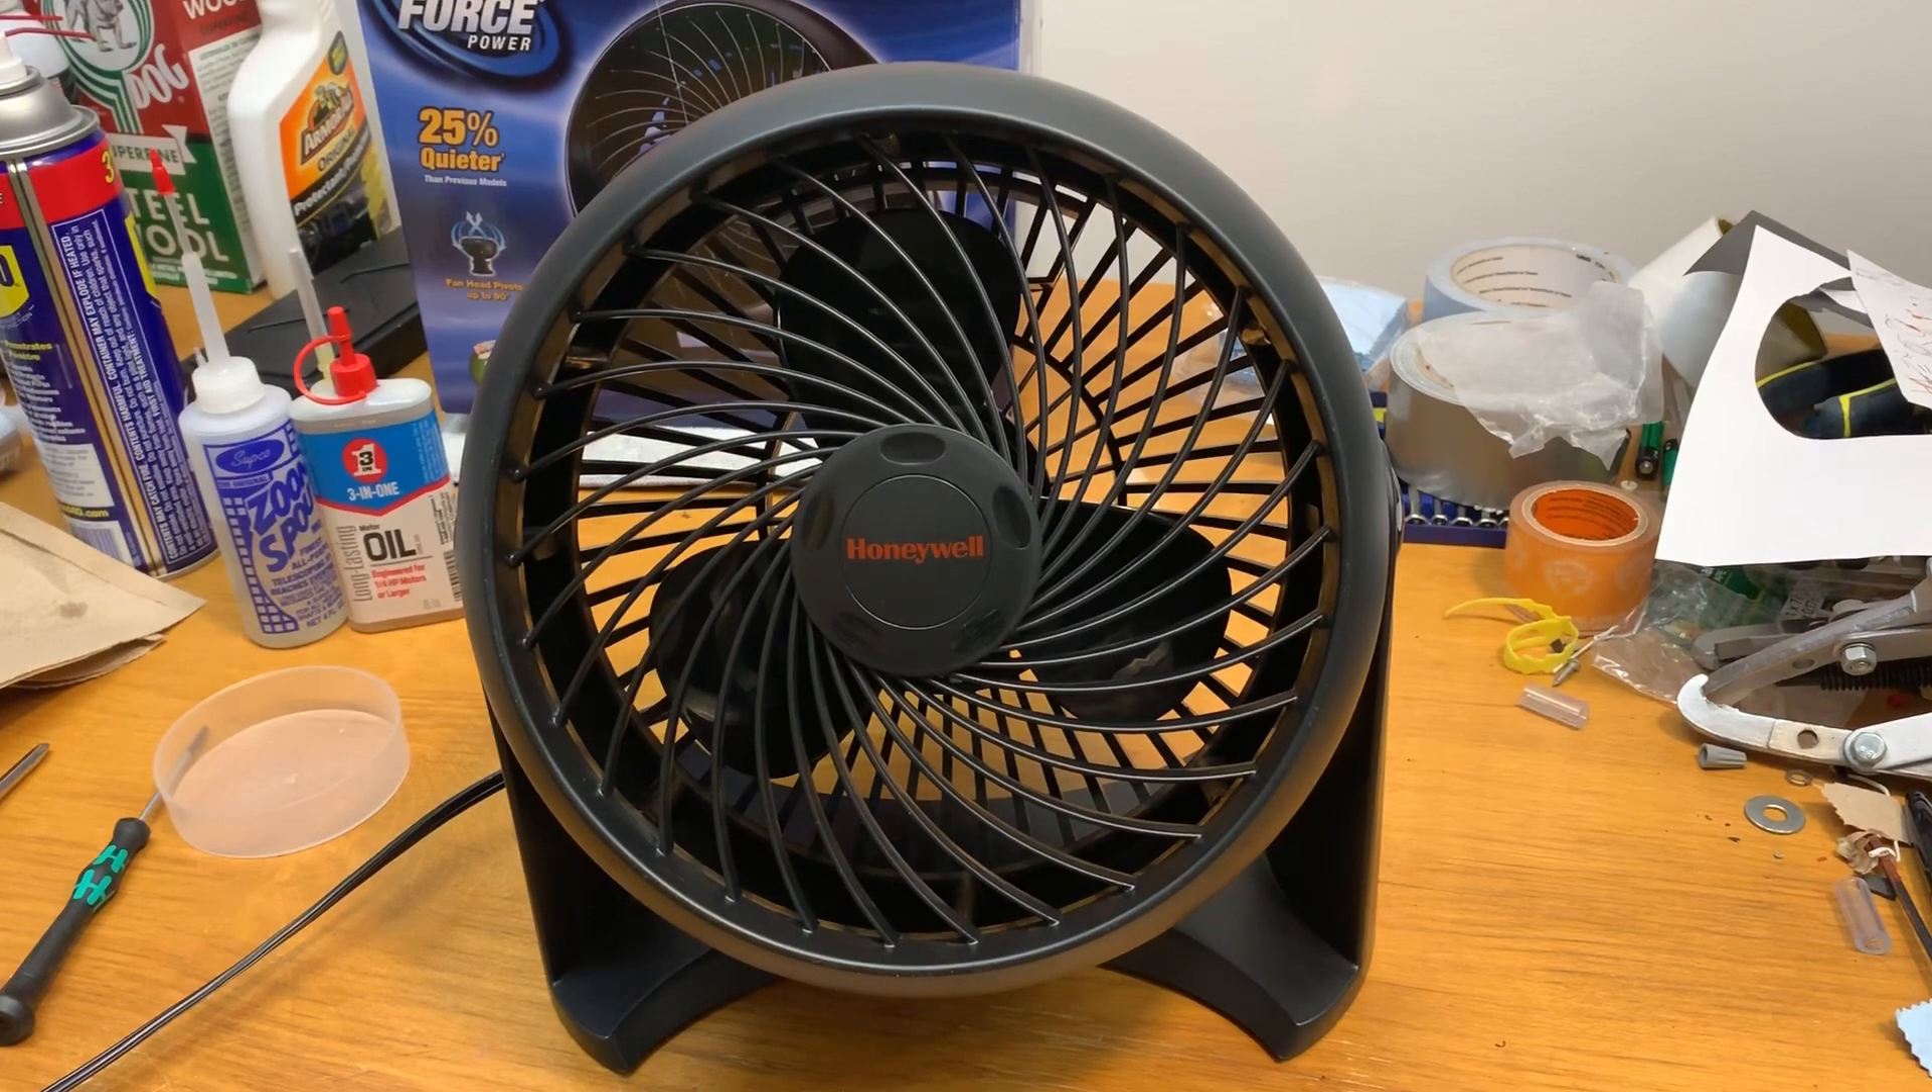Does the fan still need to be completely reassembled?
No.